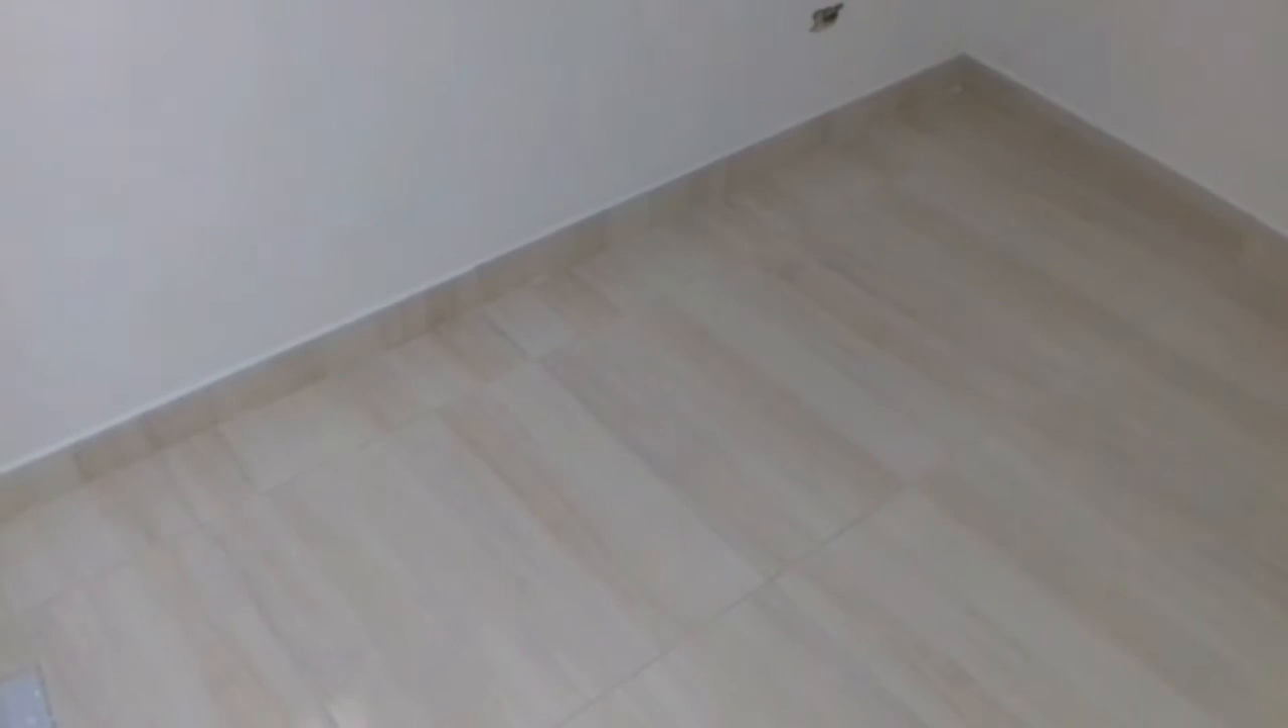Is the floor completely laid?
Yes.